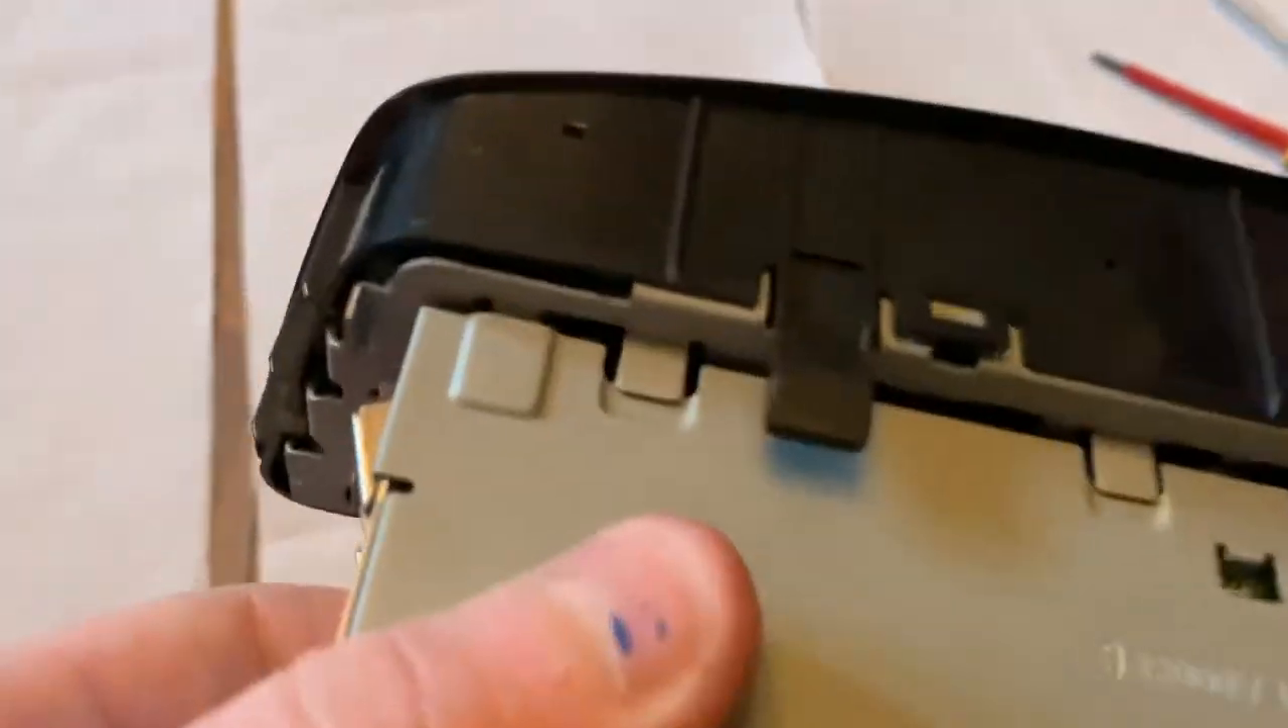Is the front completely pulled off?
No.